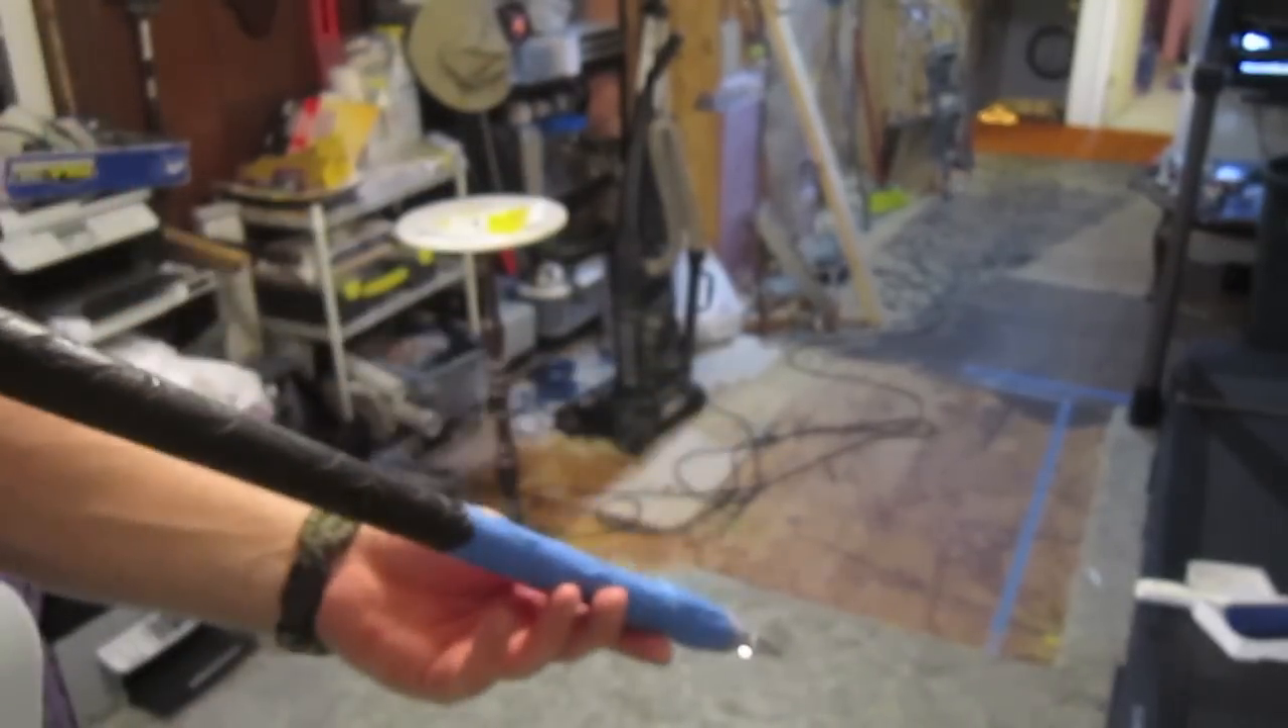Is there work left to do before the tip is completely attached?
No.